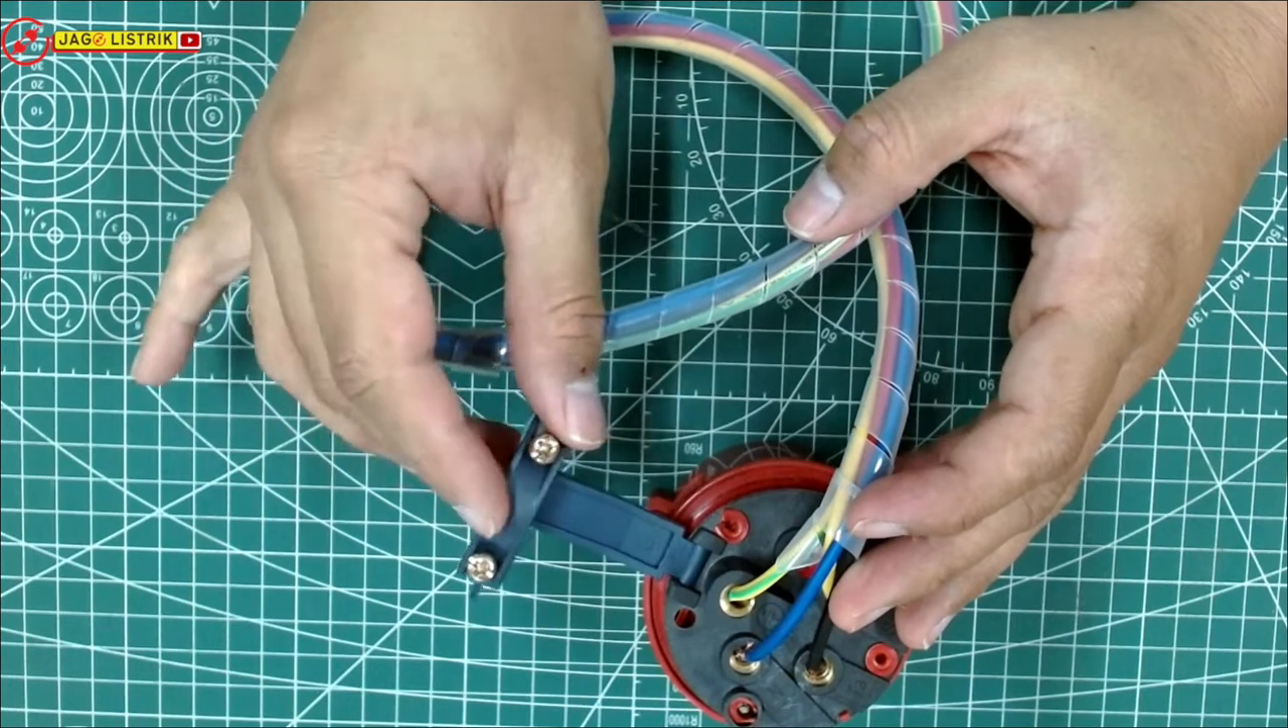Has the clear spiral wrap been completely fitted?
Yes.